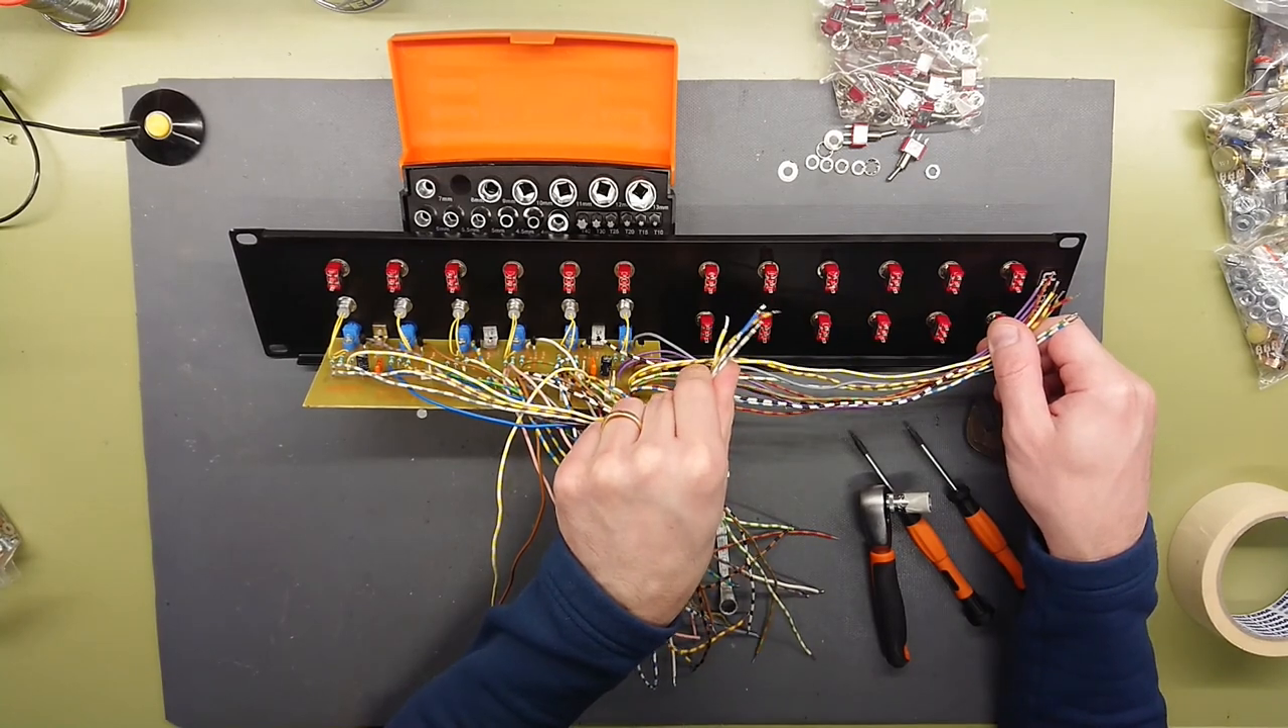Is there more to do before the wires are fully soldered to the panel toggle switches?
Yes.